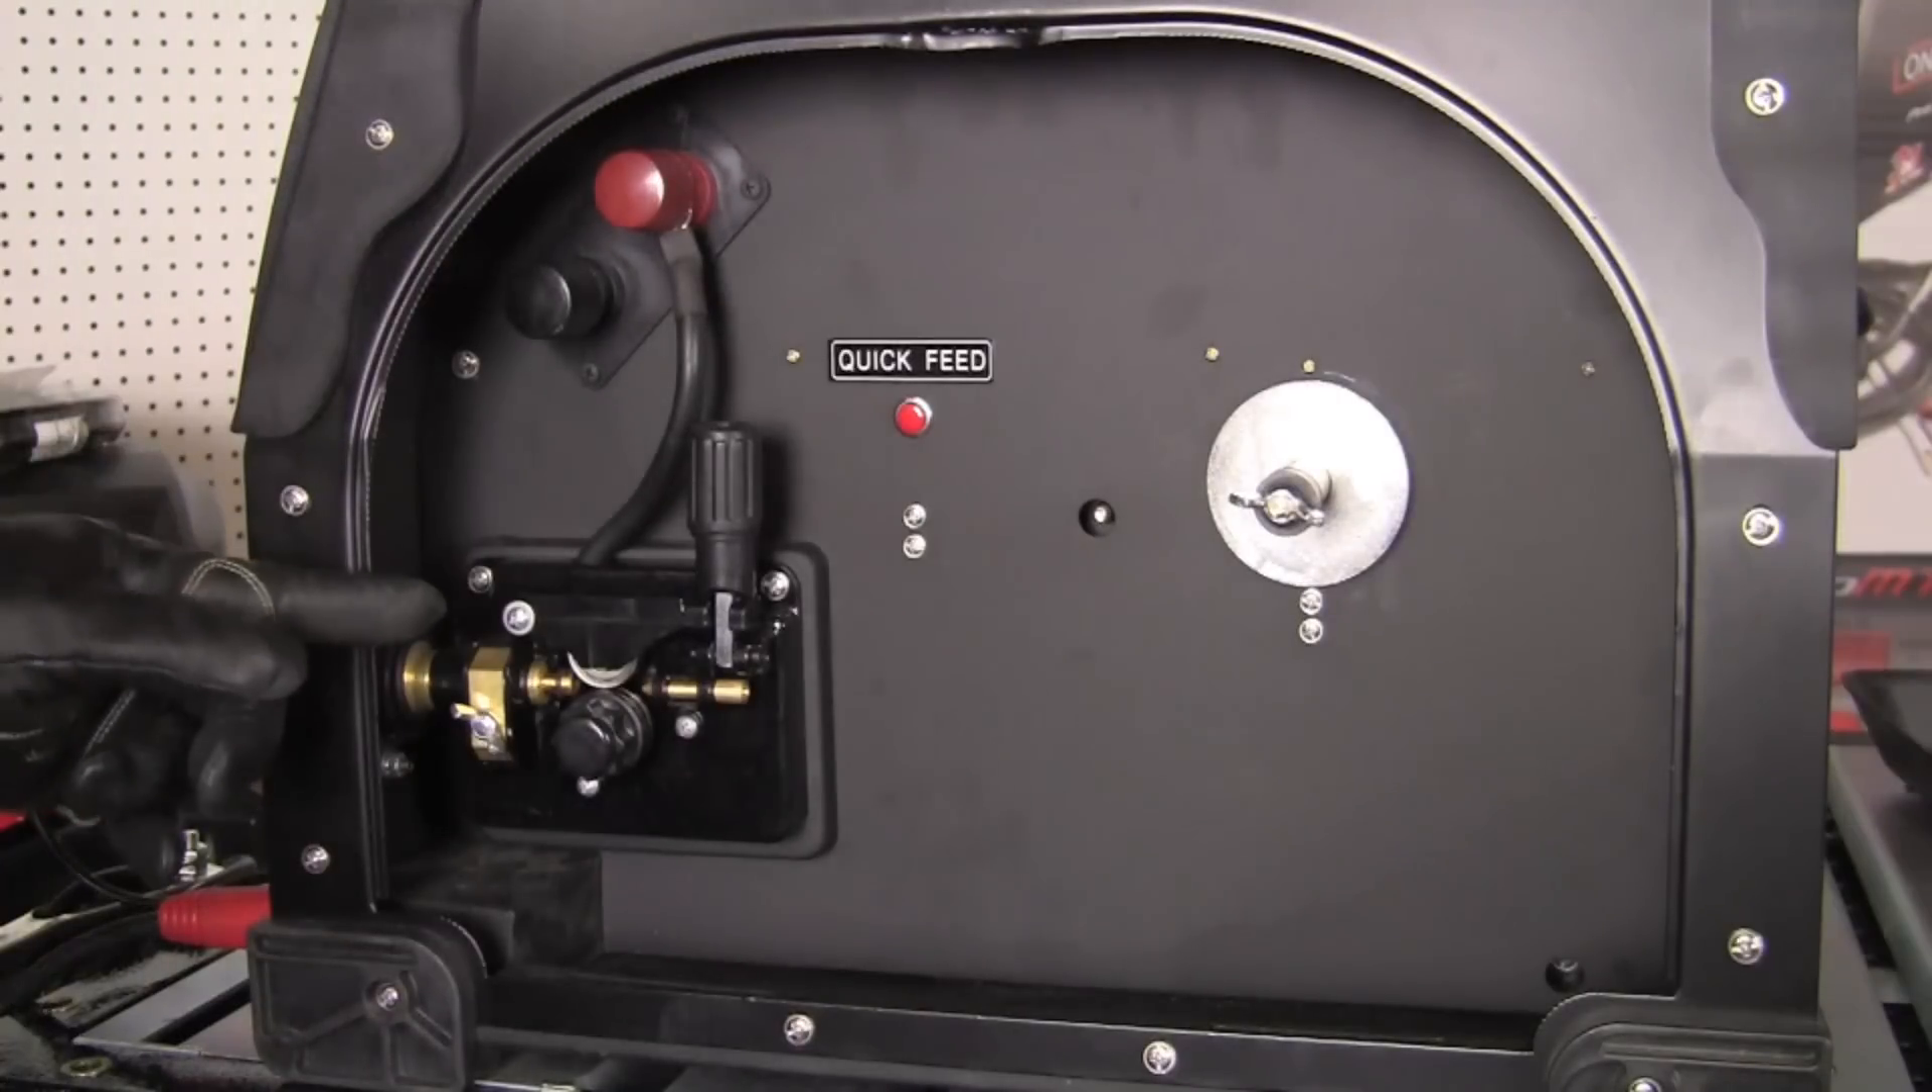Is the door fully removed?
Yes.